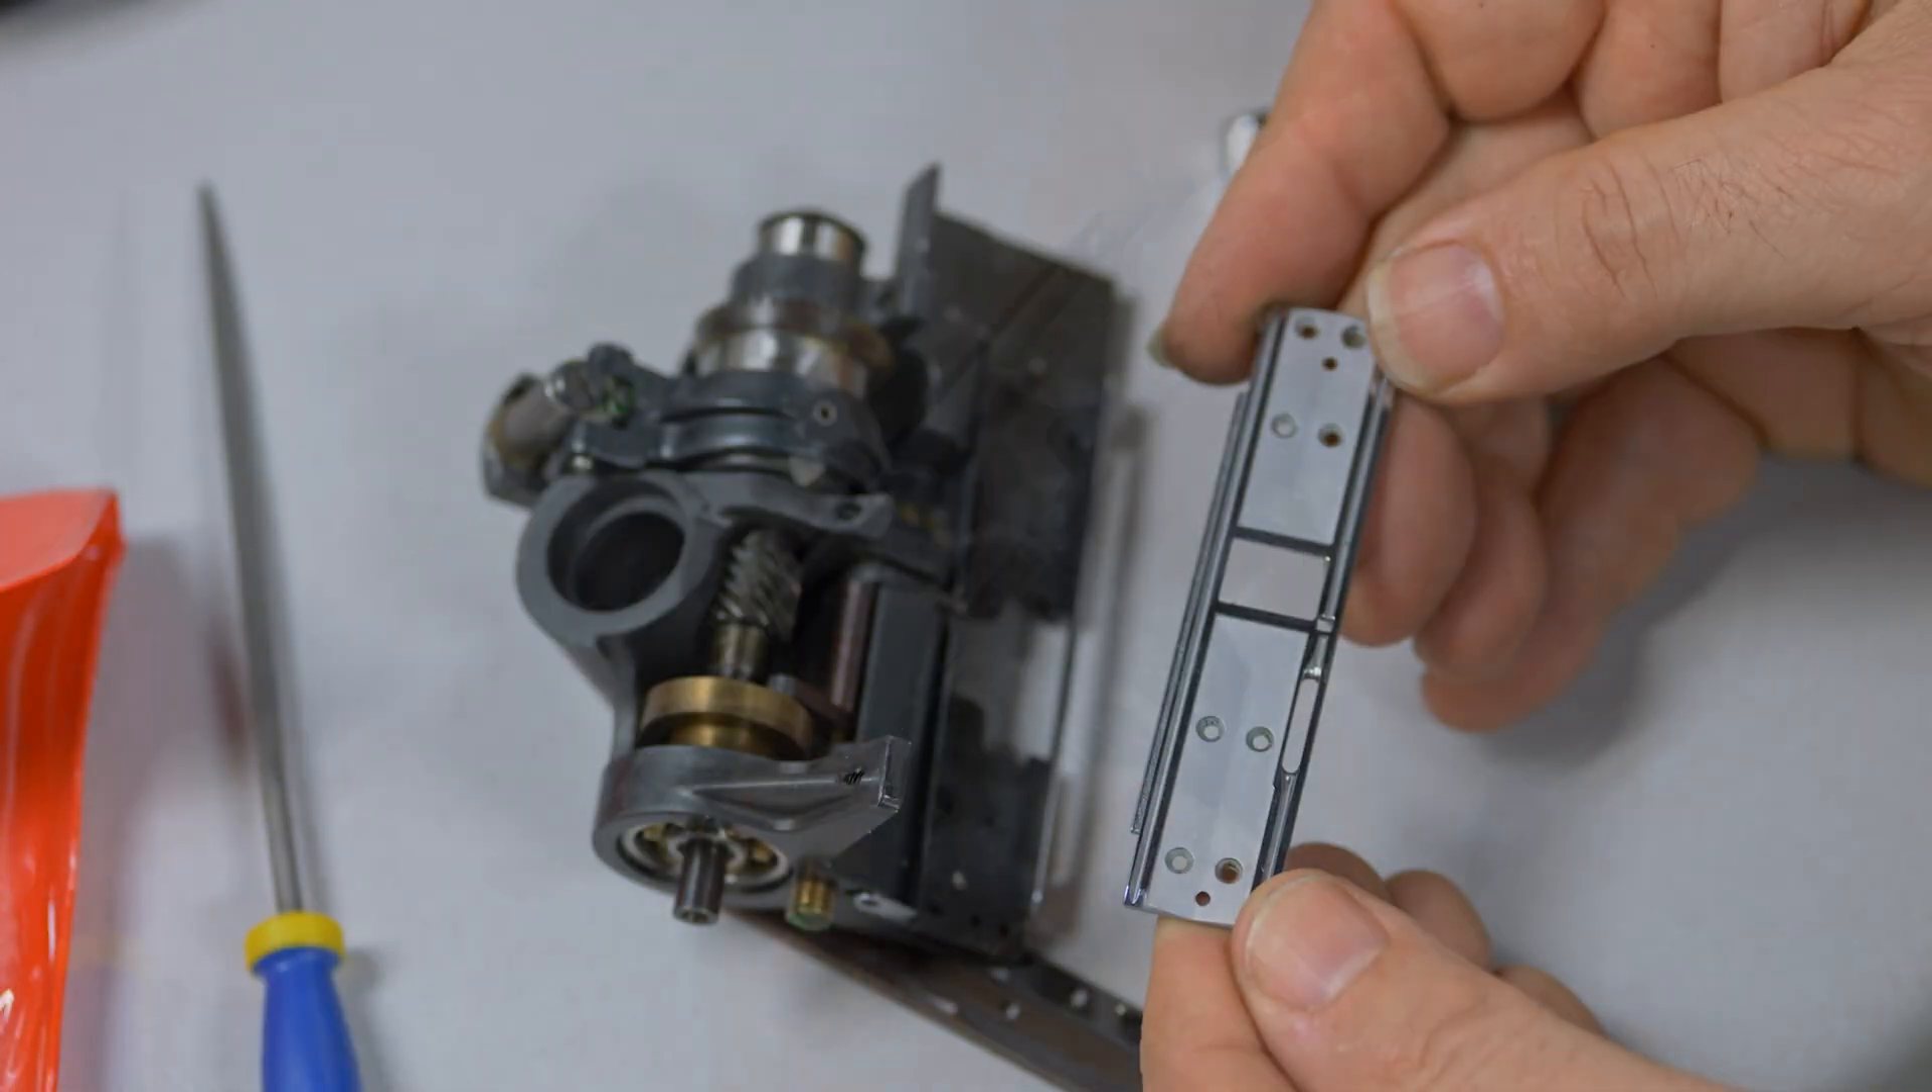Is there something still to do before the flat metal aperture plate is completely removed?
No.